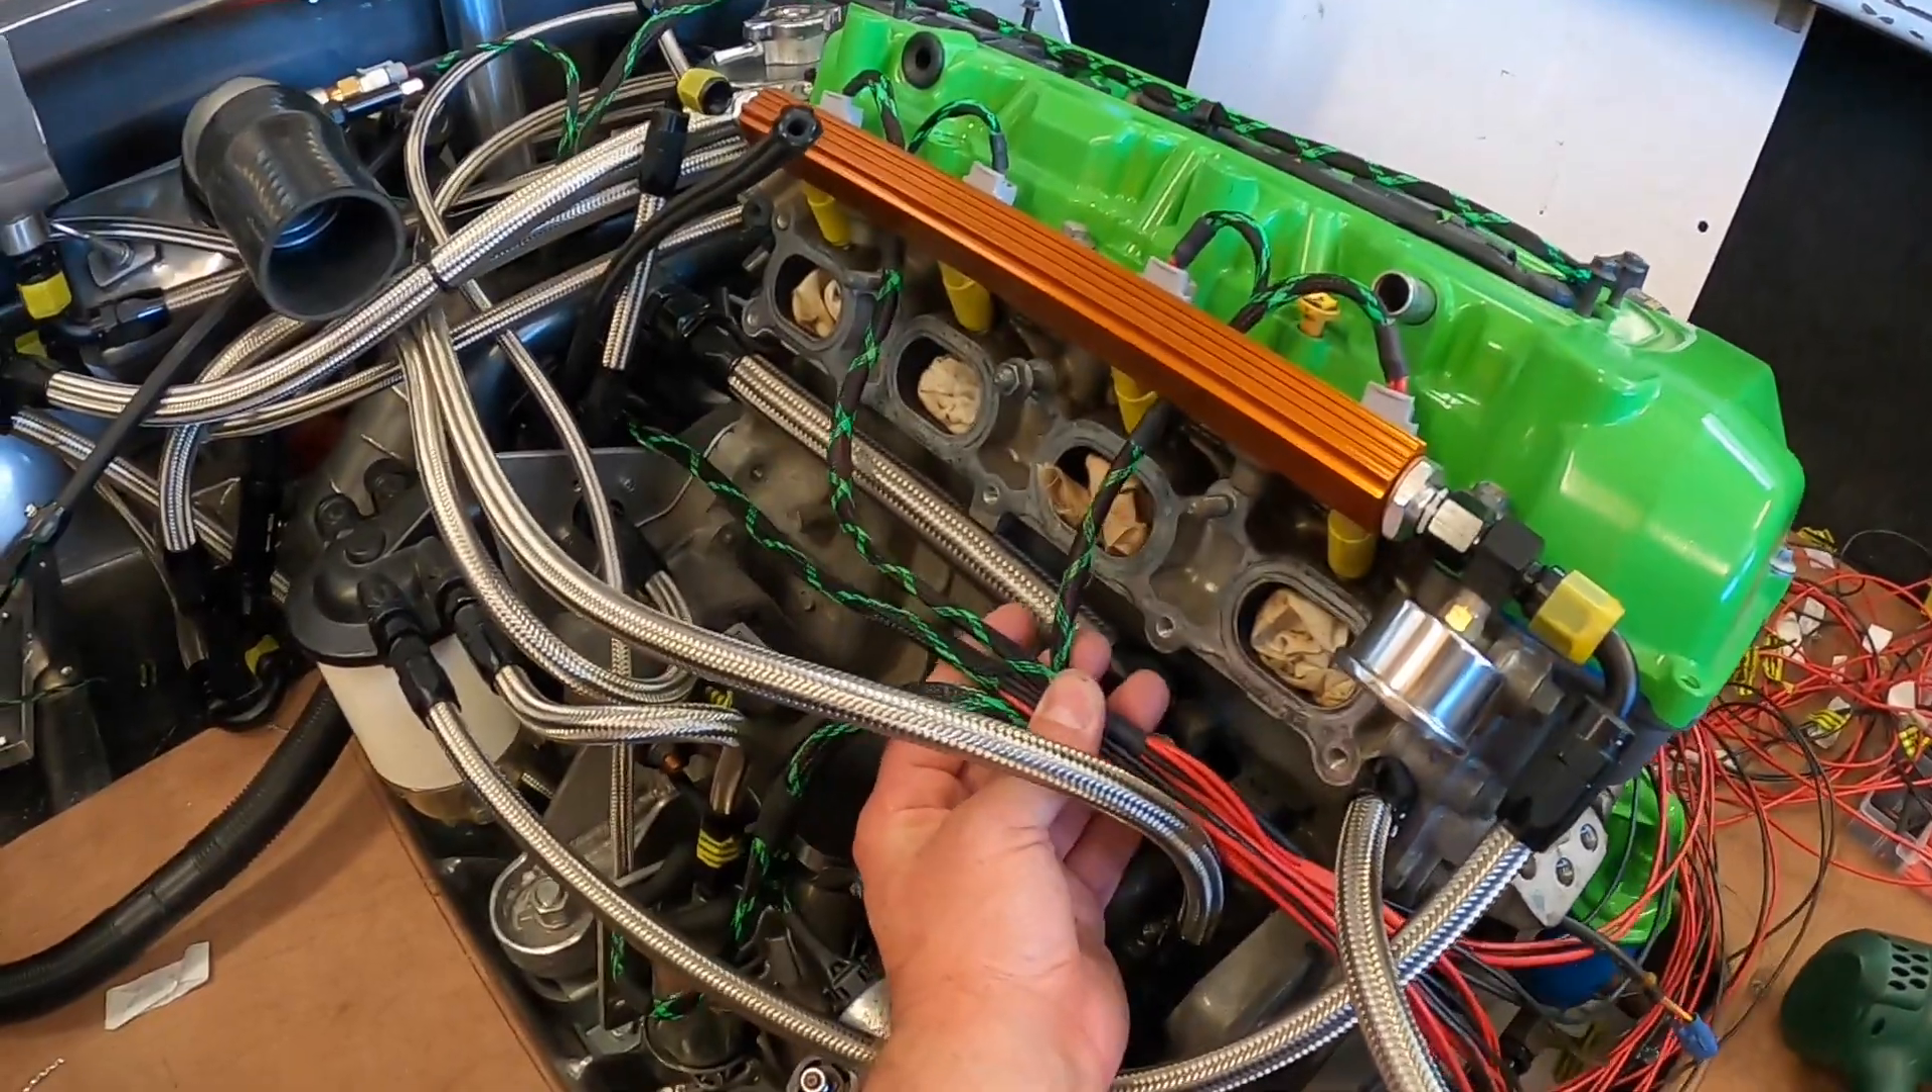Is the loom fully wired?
No.